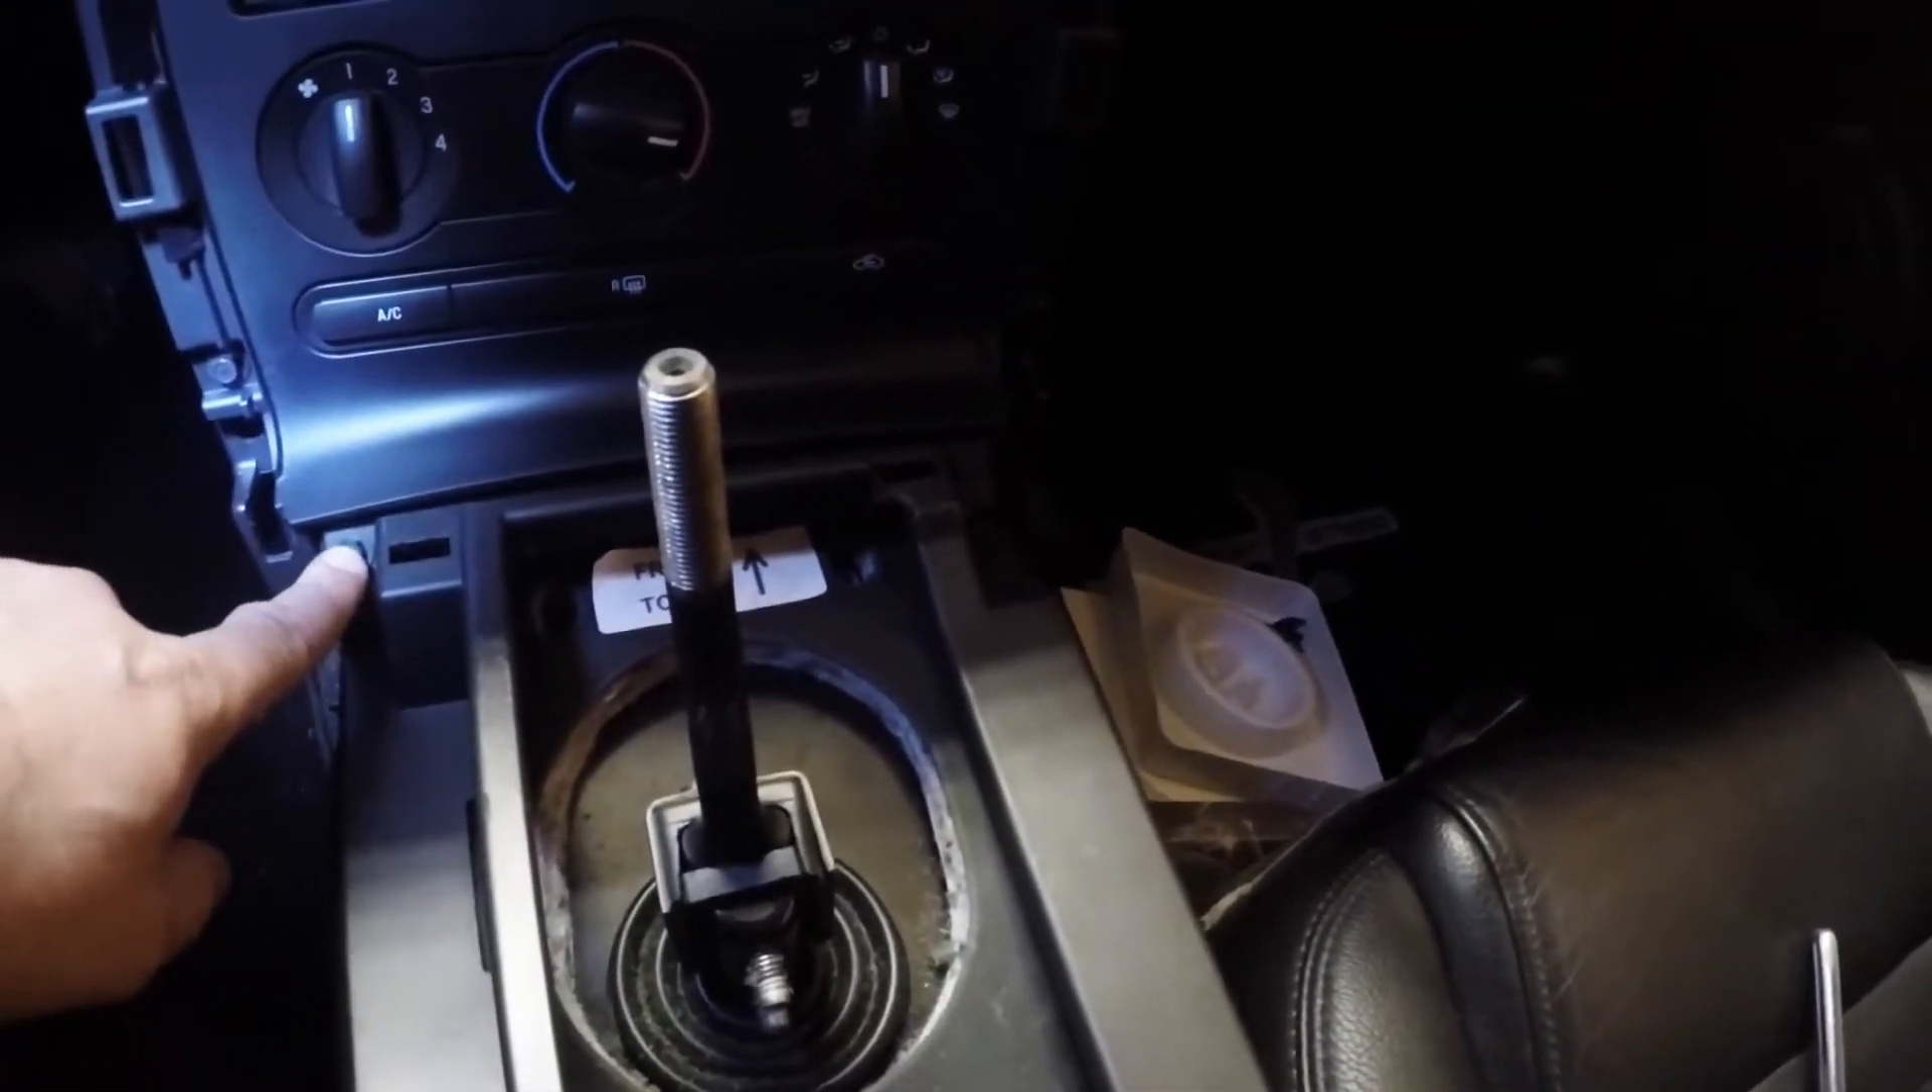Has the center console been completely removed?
No.